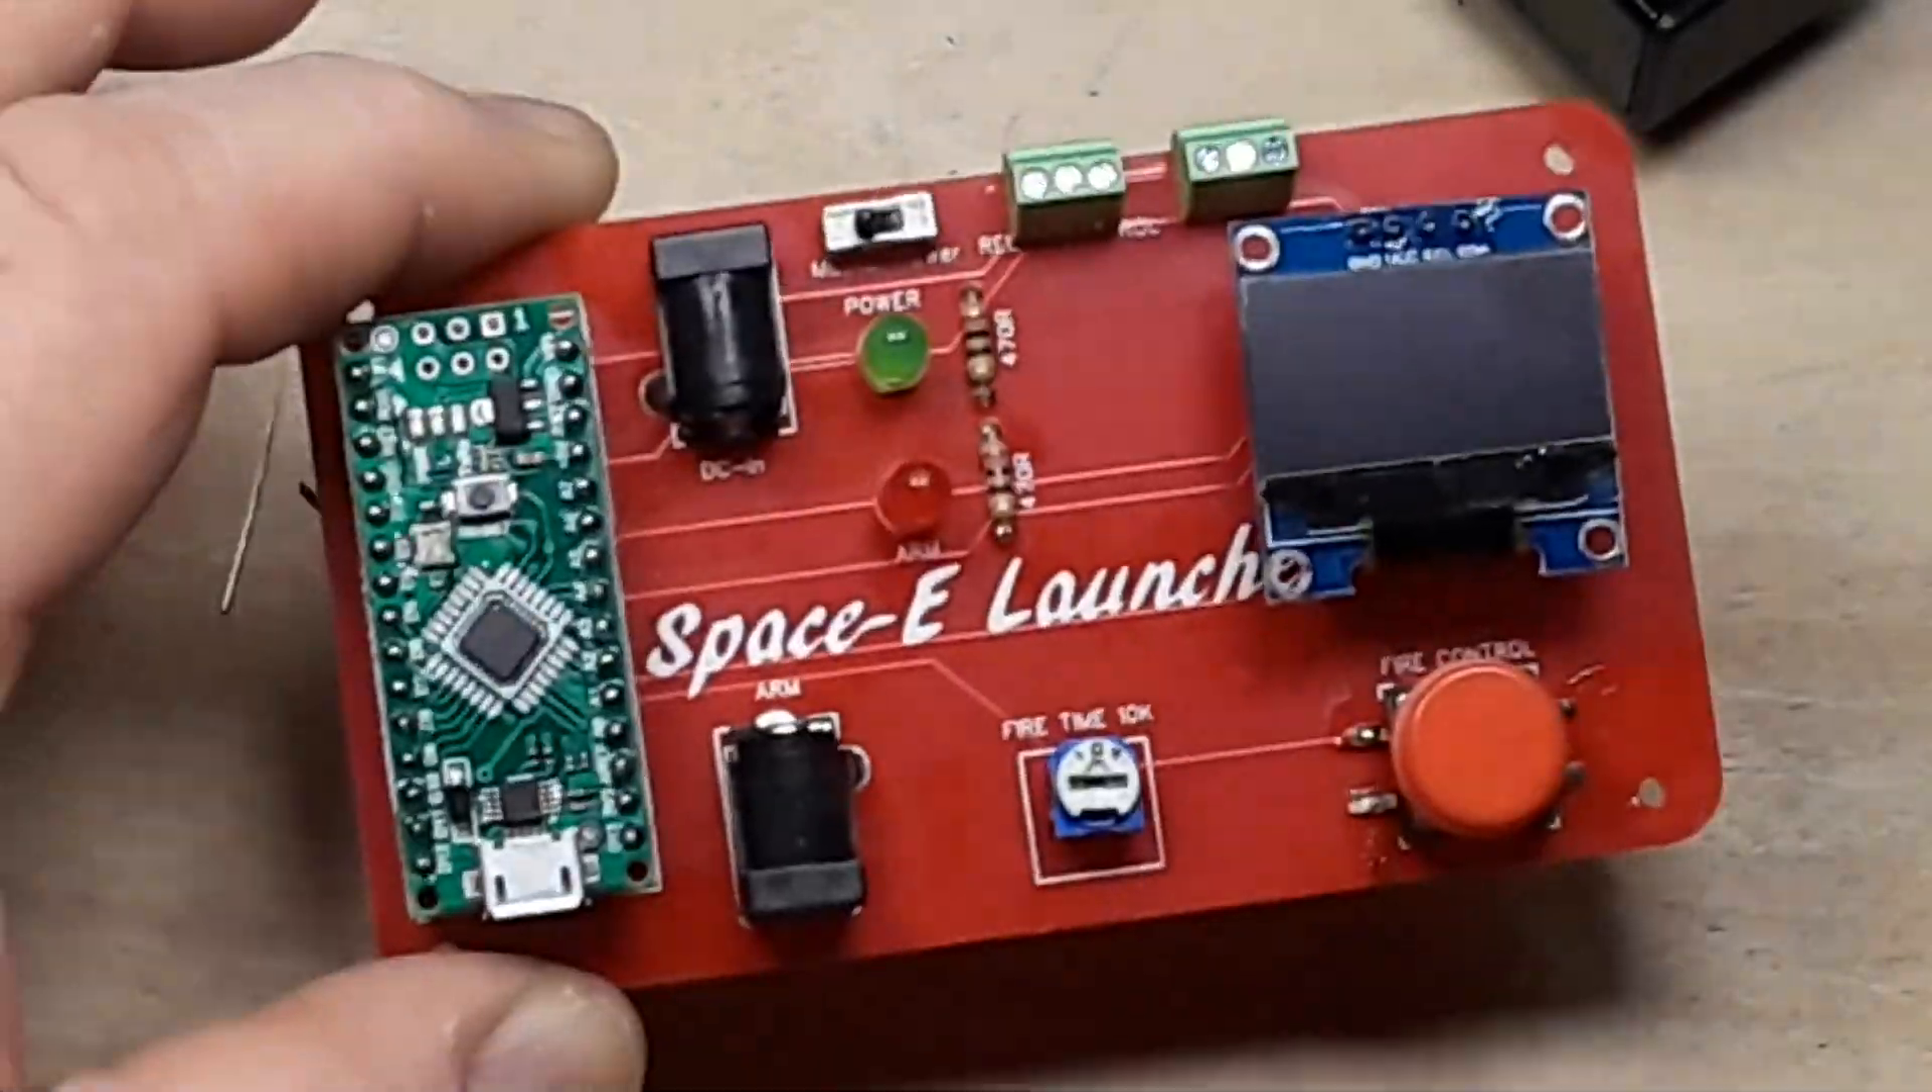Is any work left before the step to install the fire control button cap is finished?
No.